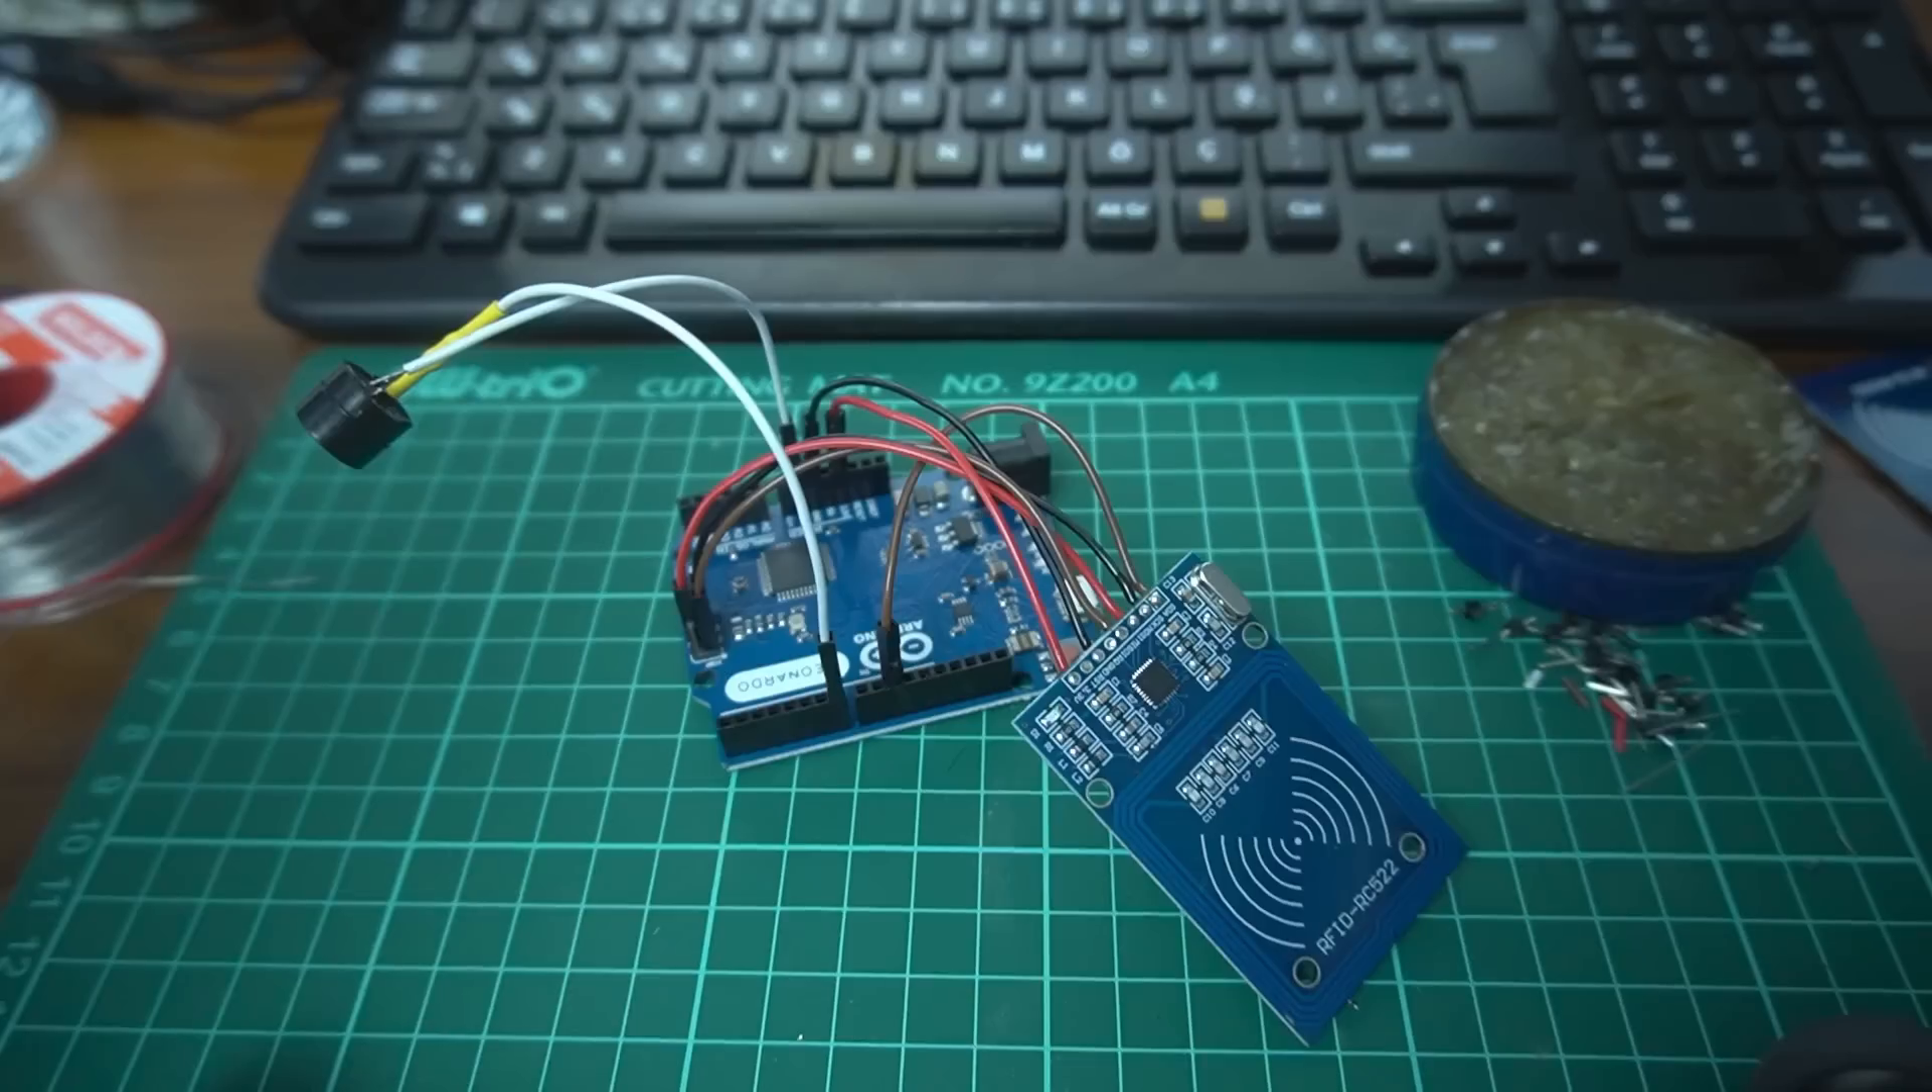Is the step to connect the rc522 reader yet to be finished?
No.